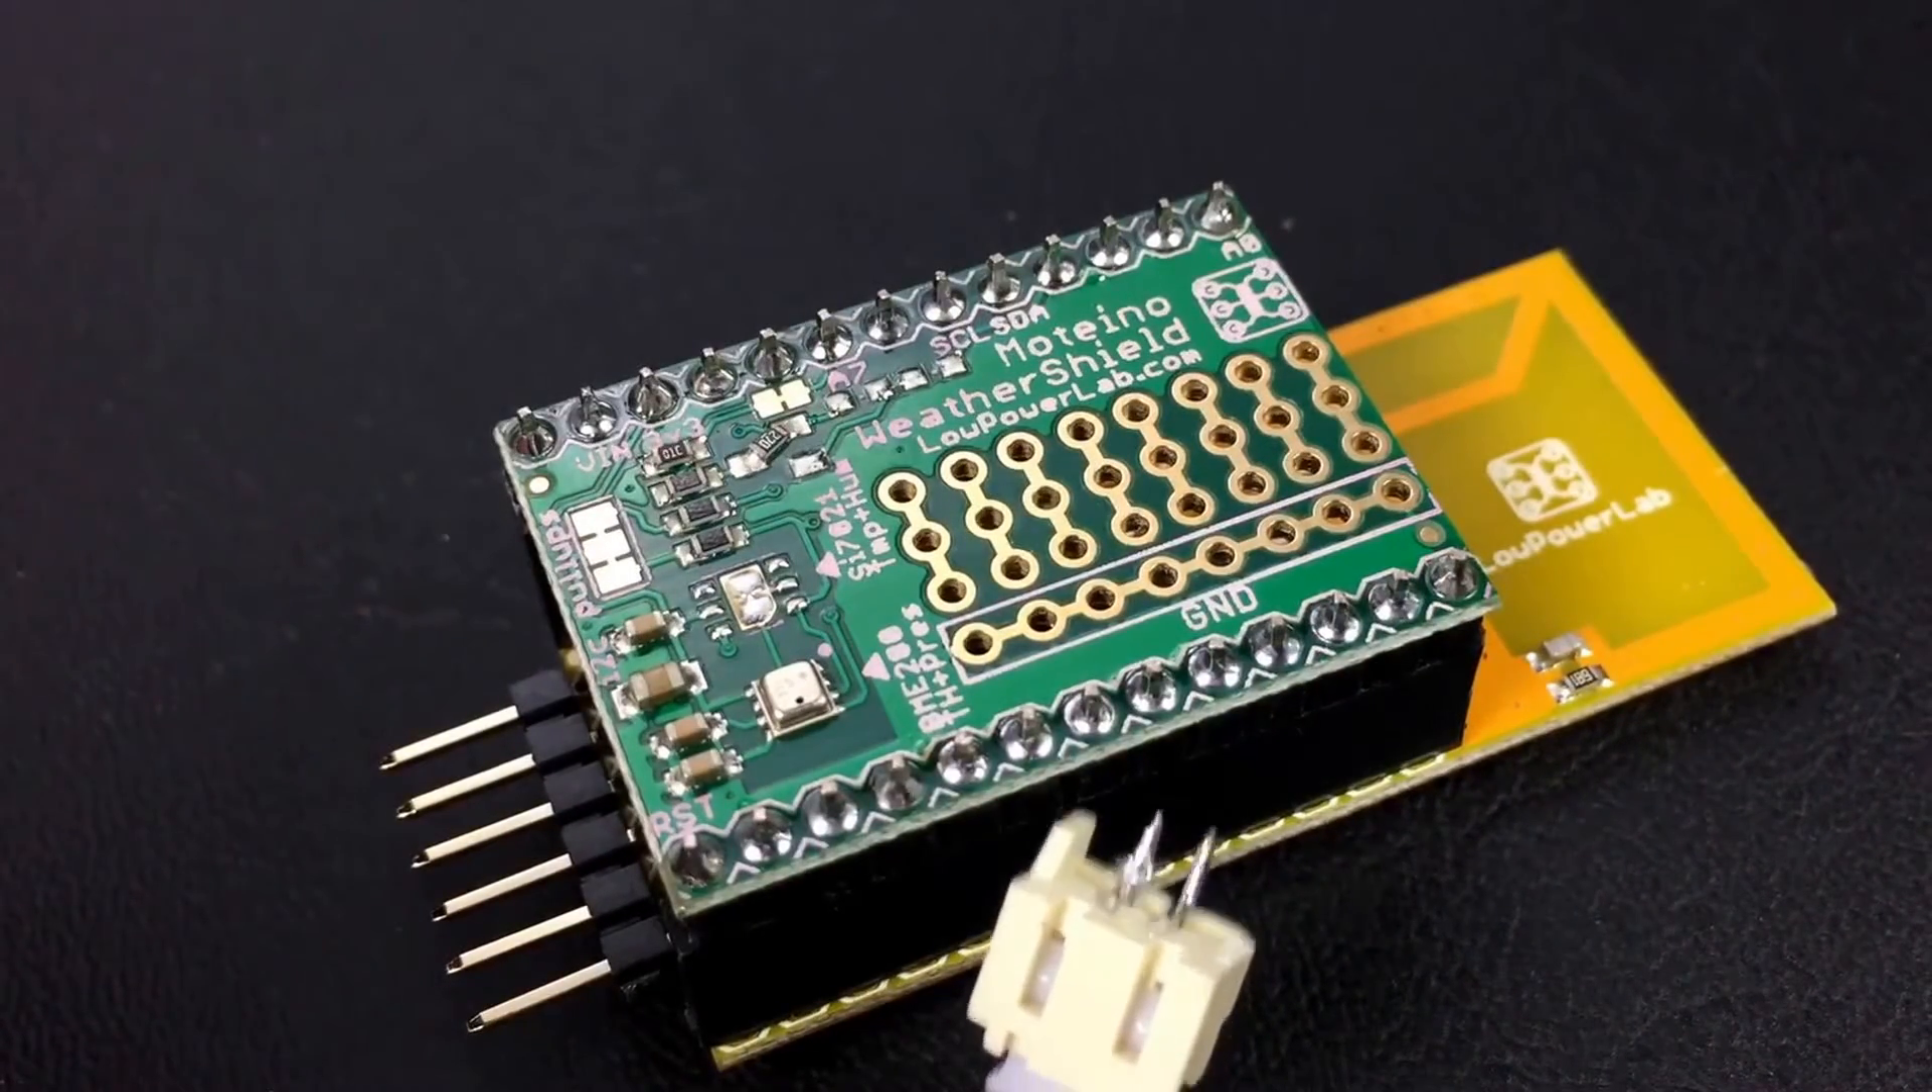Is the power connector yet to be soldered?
Yes.